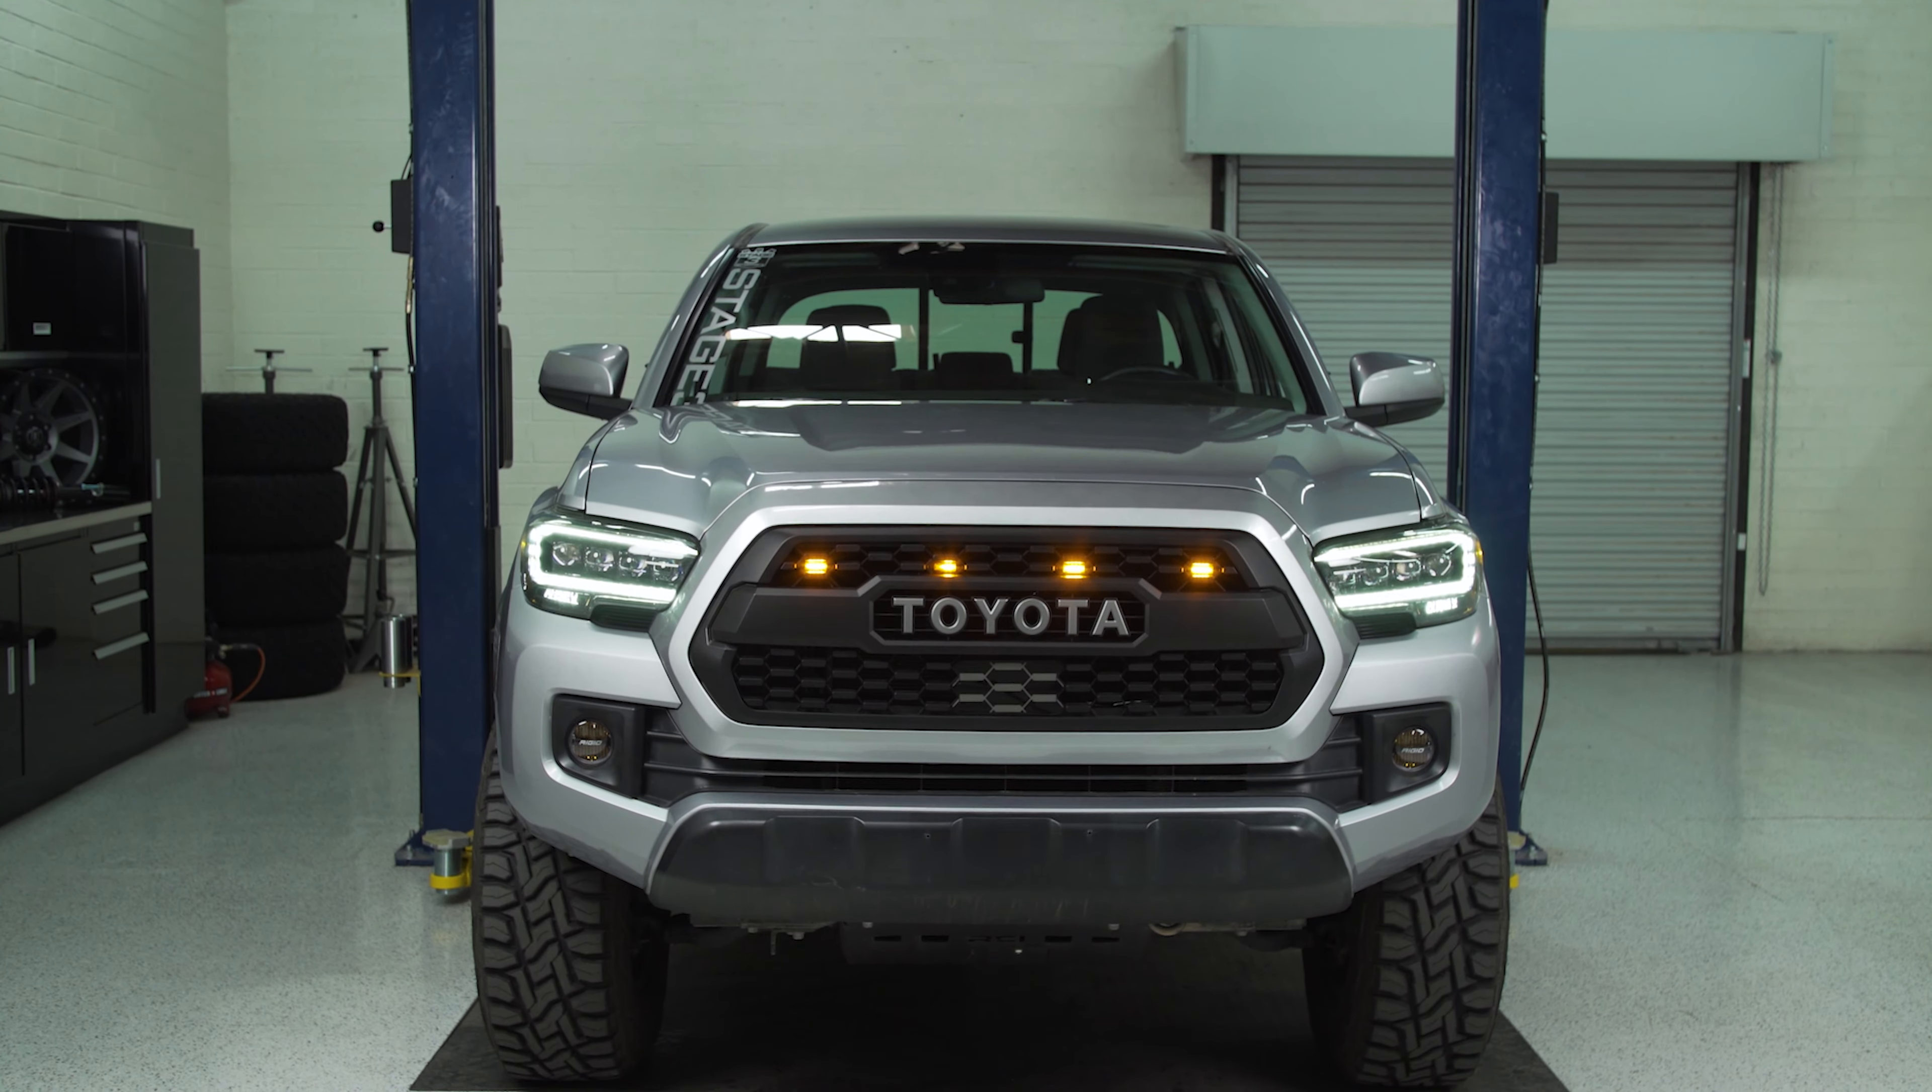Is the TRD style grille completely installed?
Yes.